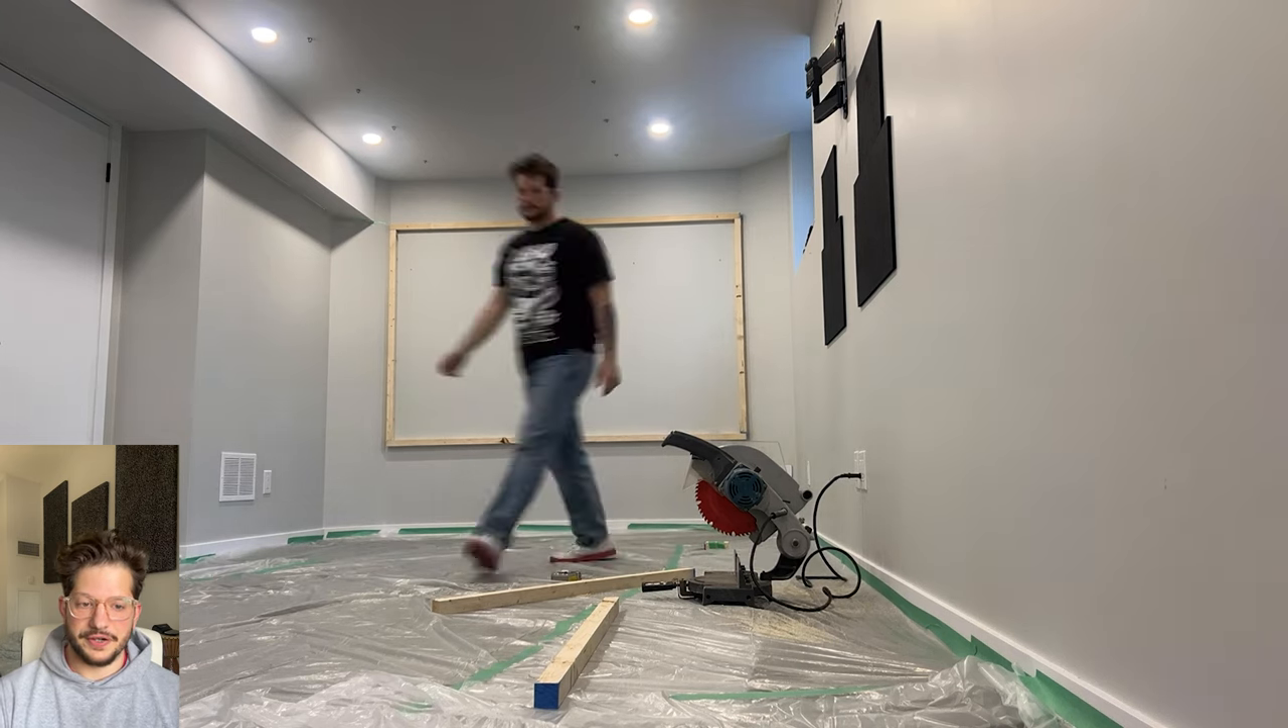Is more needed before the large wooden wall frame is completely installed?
No.